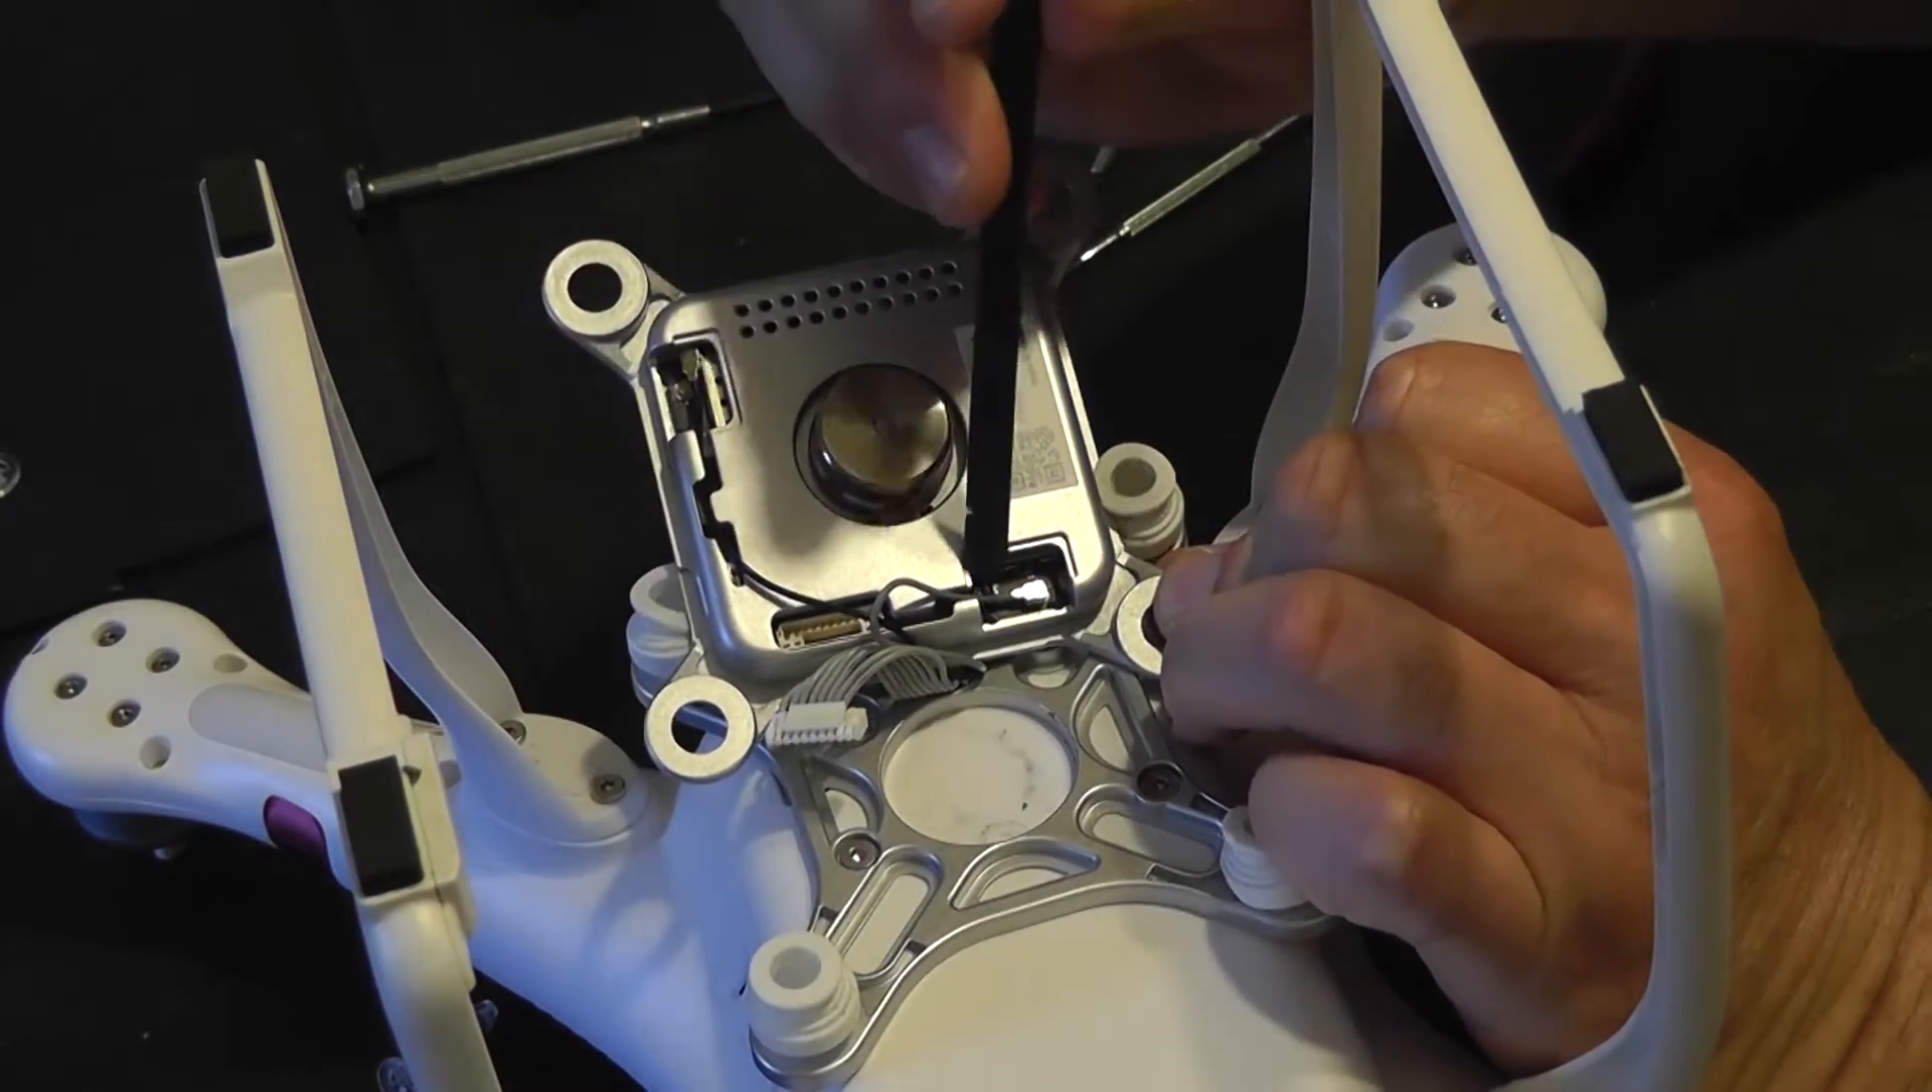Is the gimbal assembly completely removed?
No.